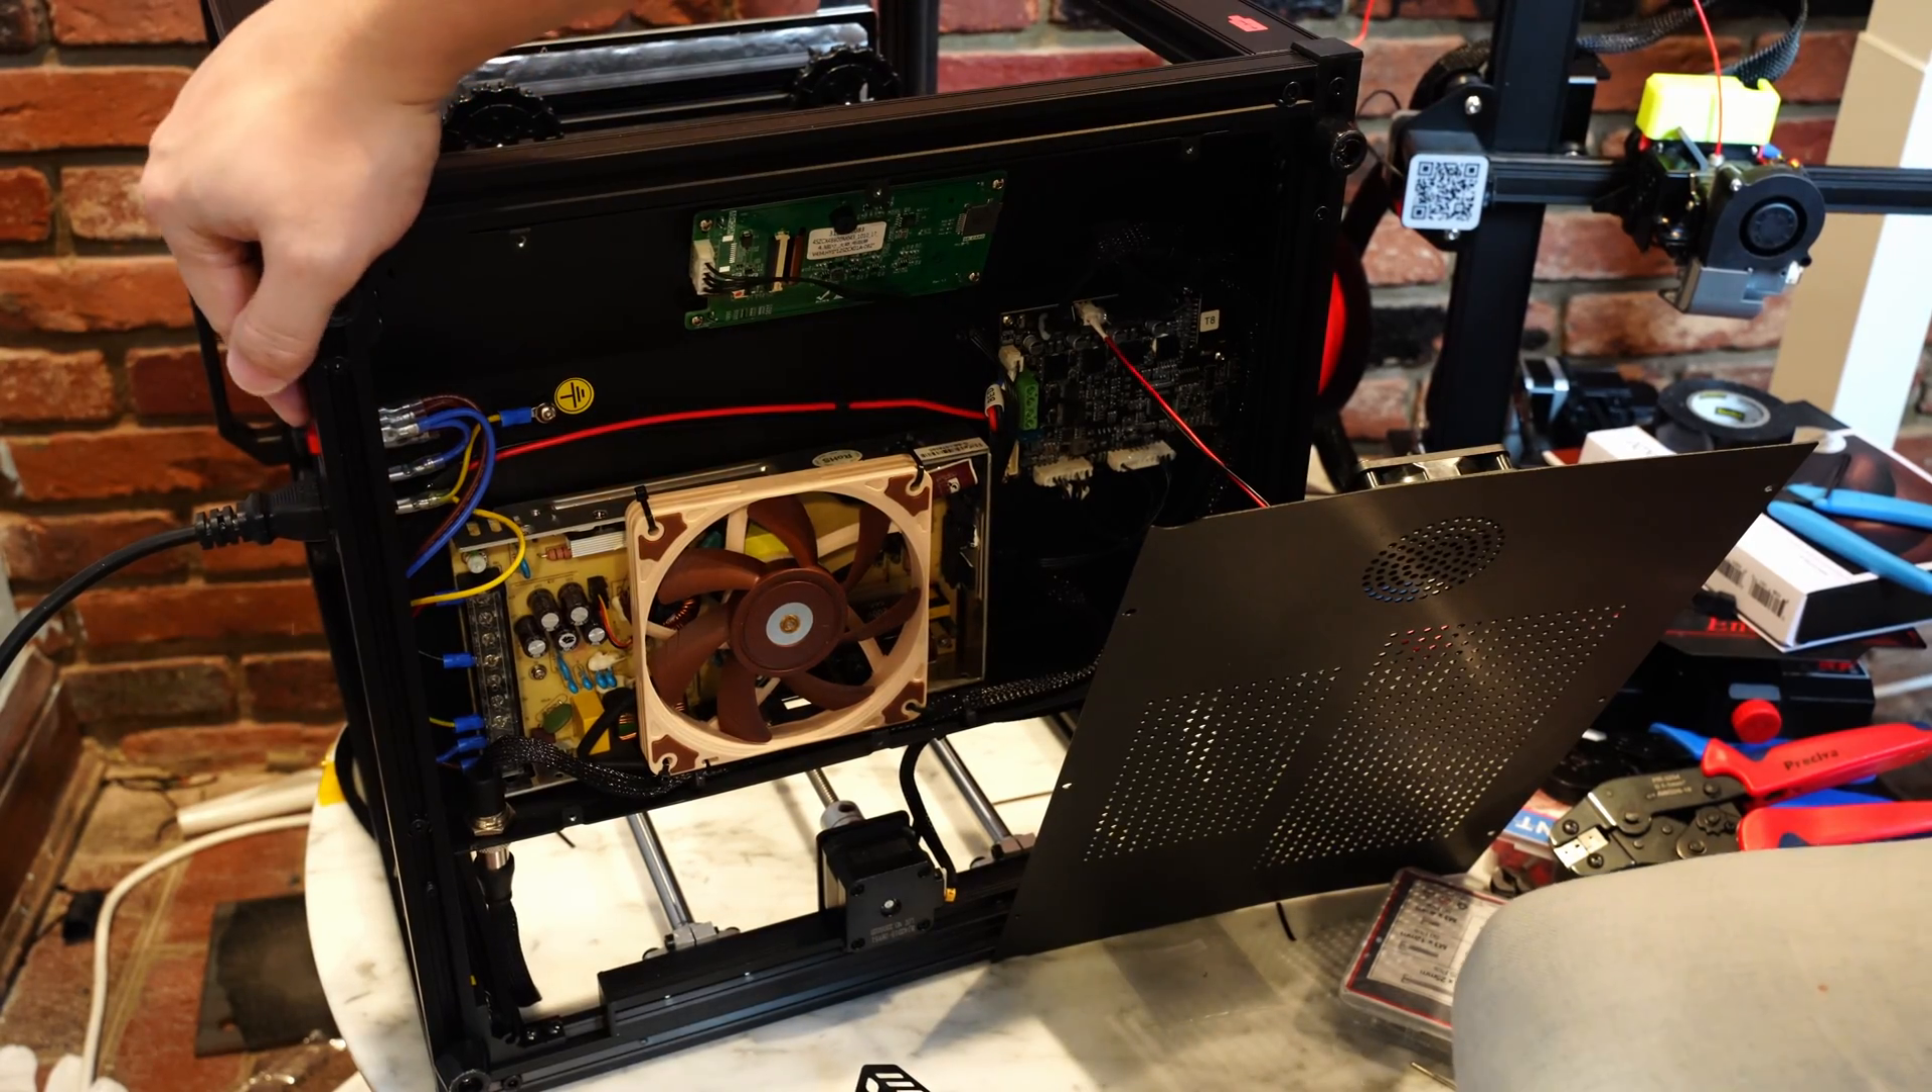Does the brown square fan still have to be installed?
No.